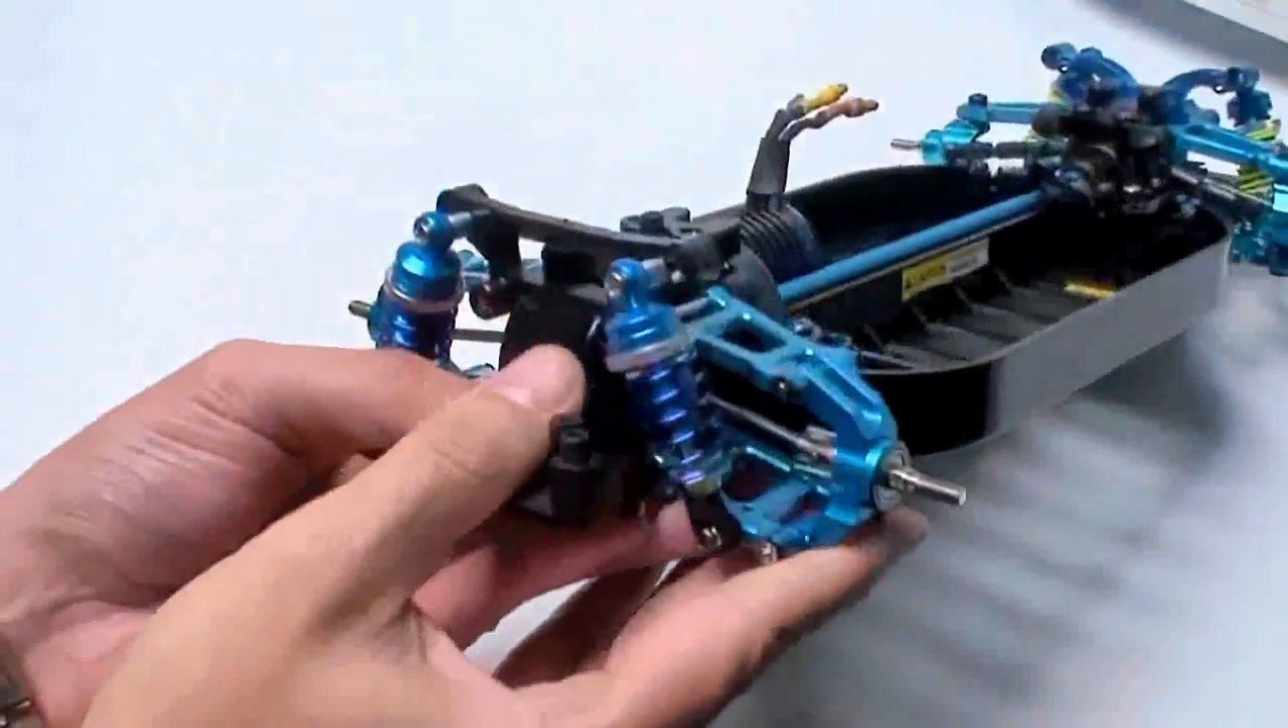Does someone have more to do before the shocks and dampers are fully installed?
No.